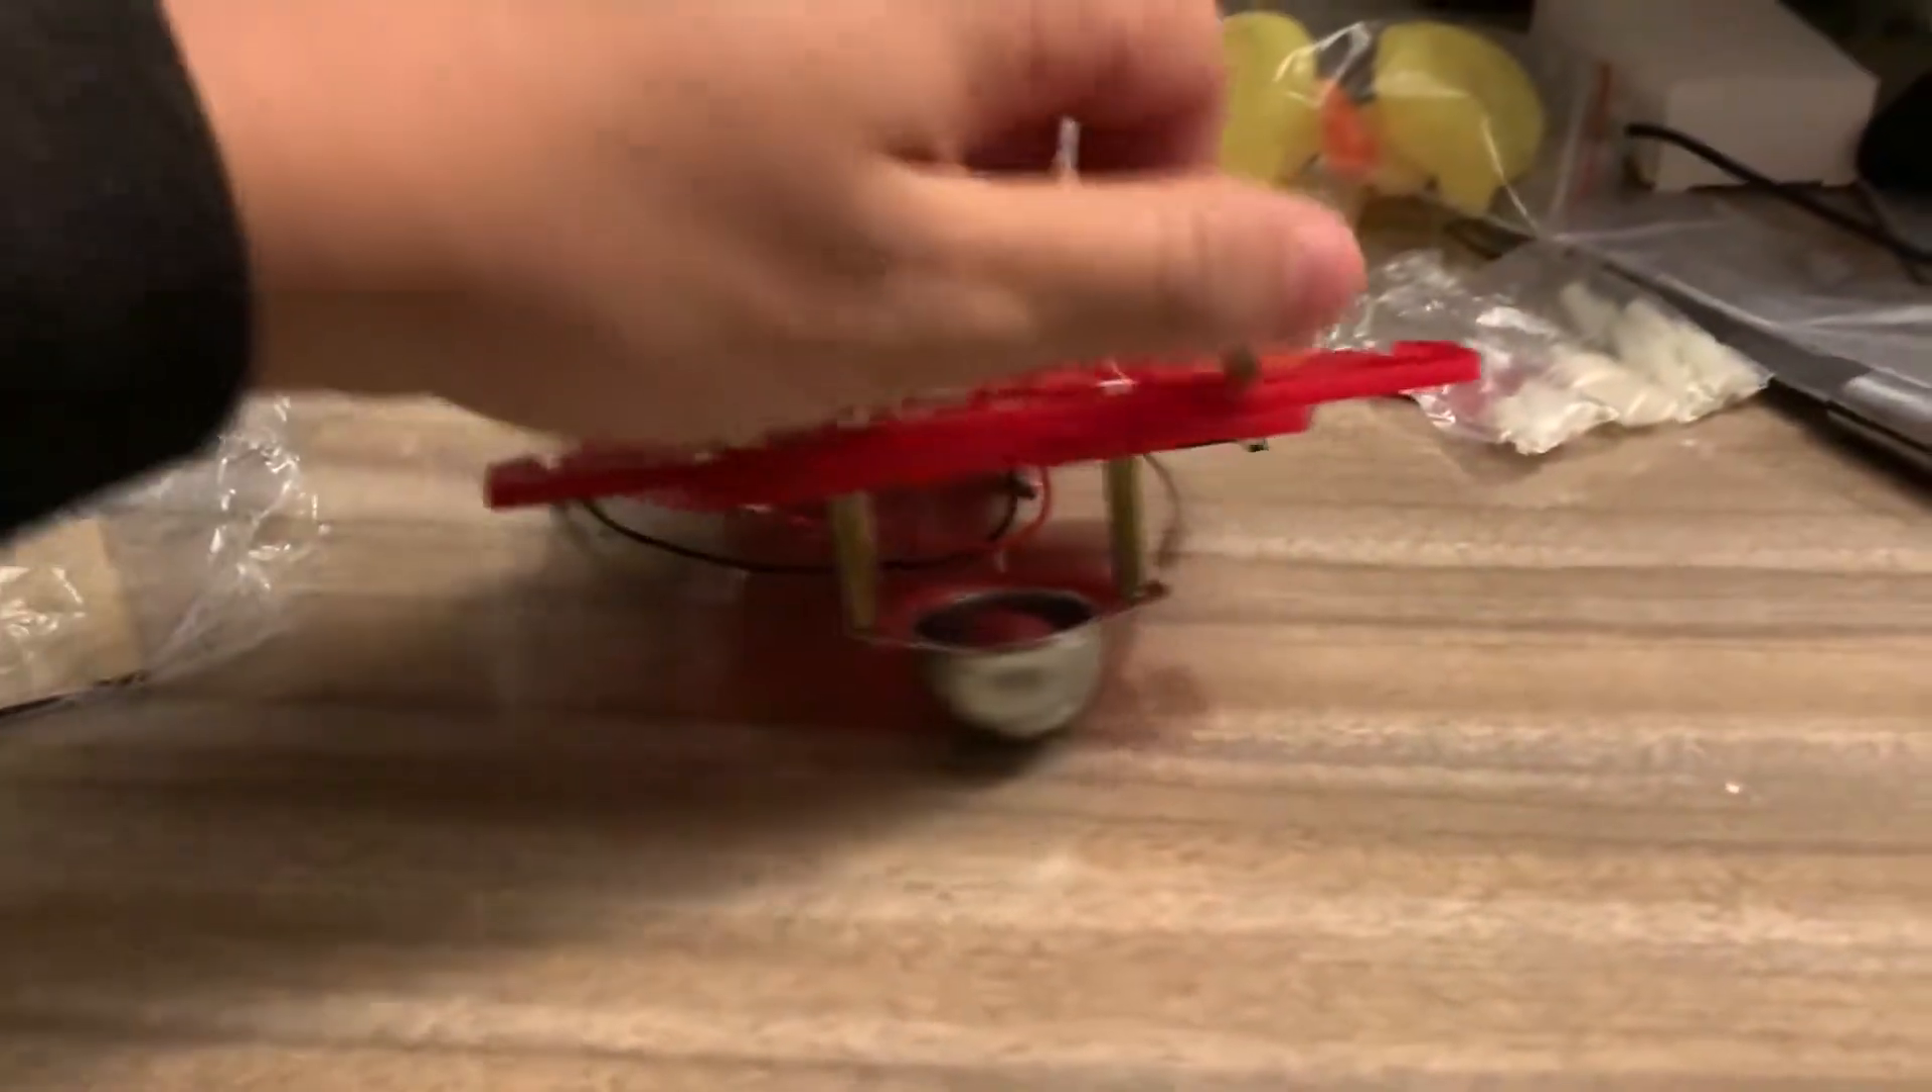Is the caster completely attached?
Yes.